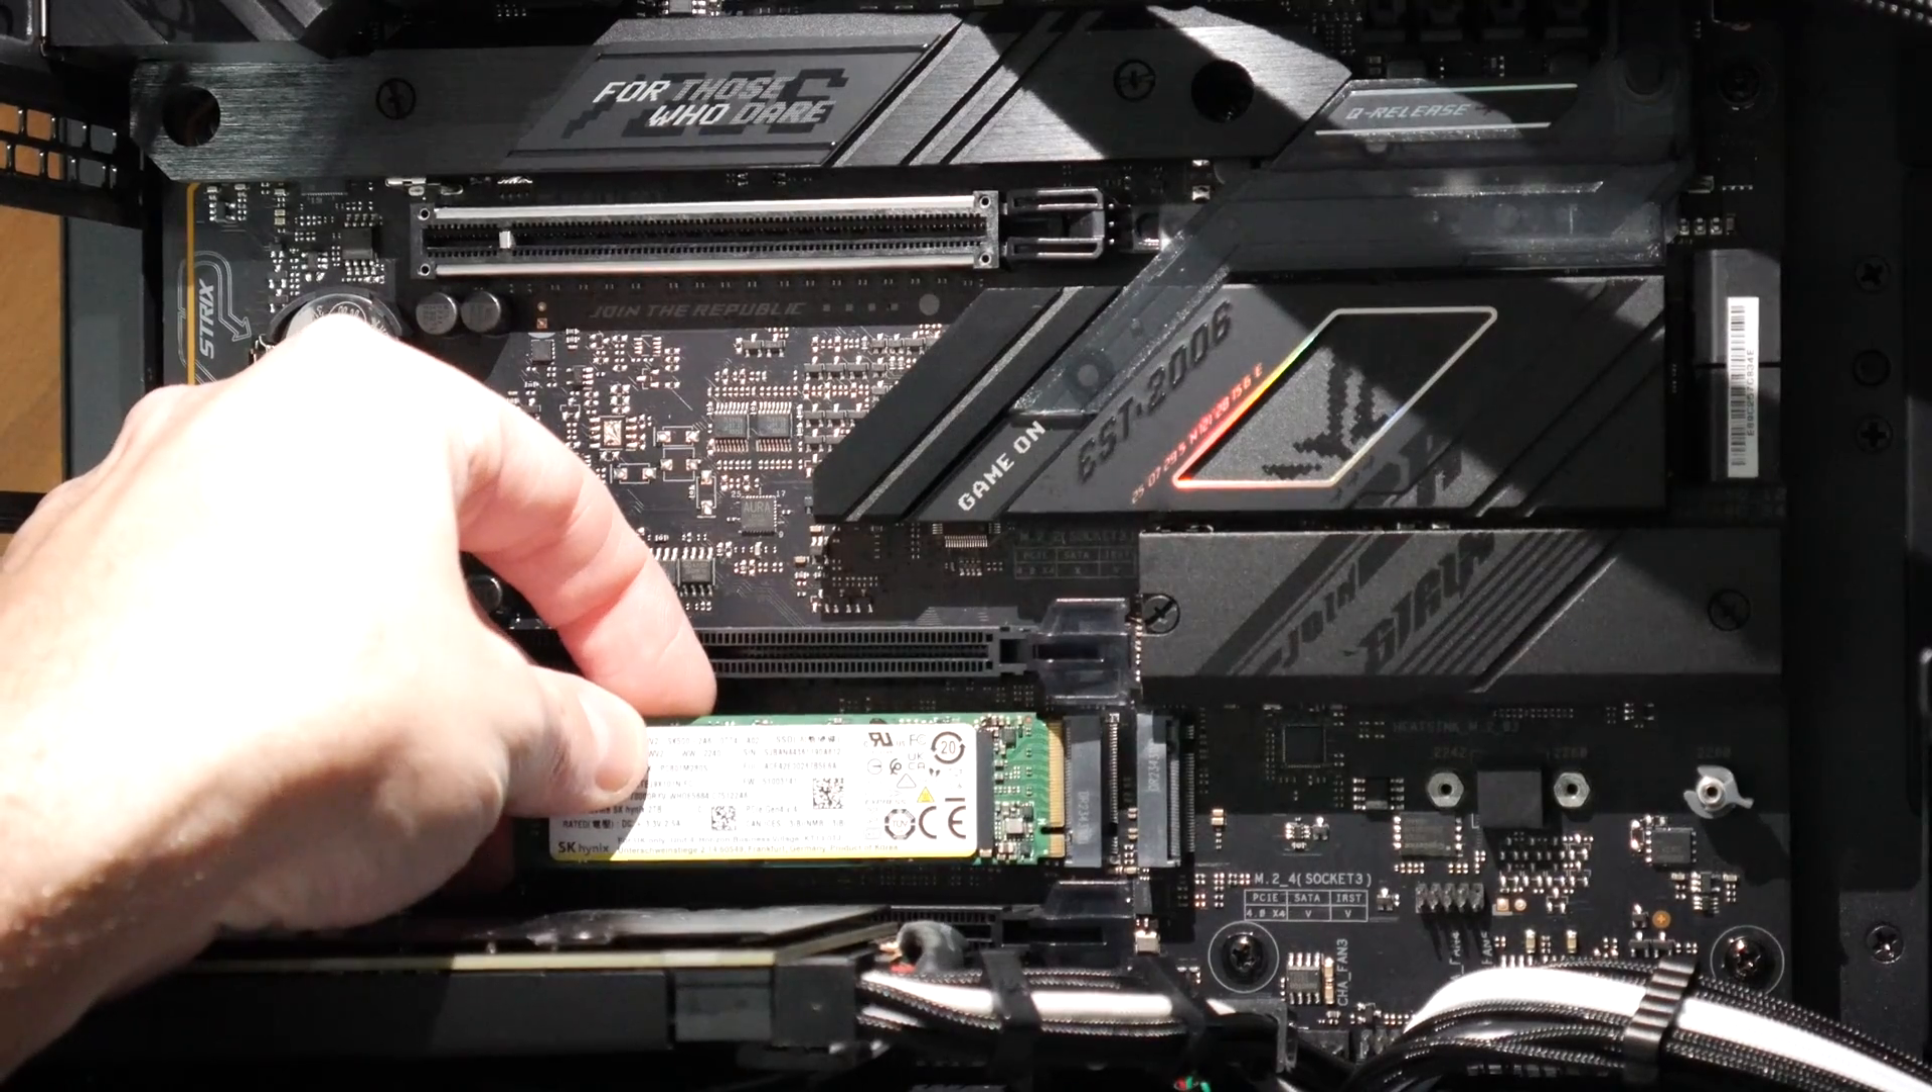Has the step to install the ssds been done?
No.